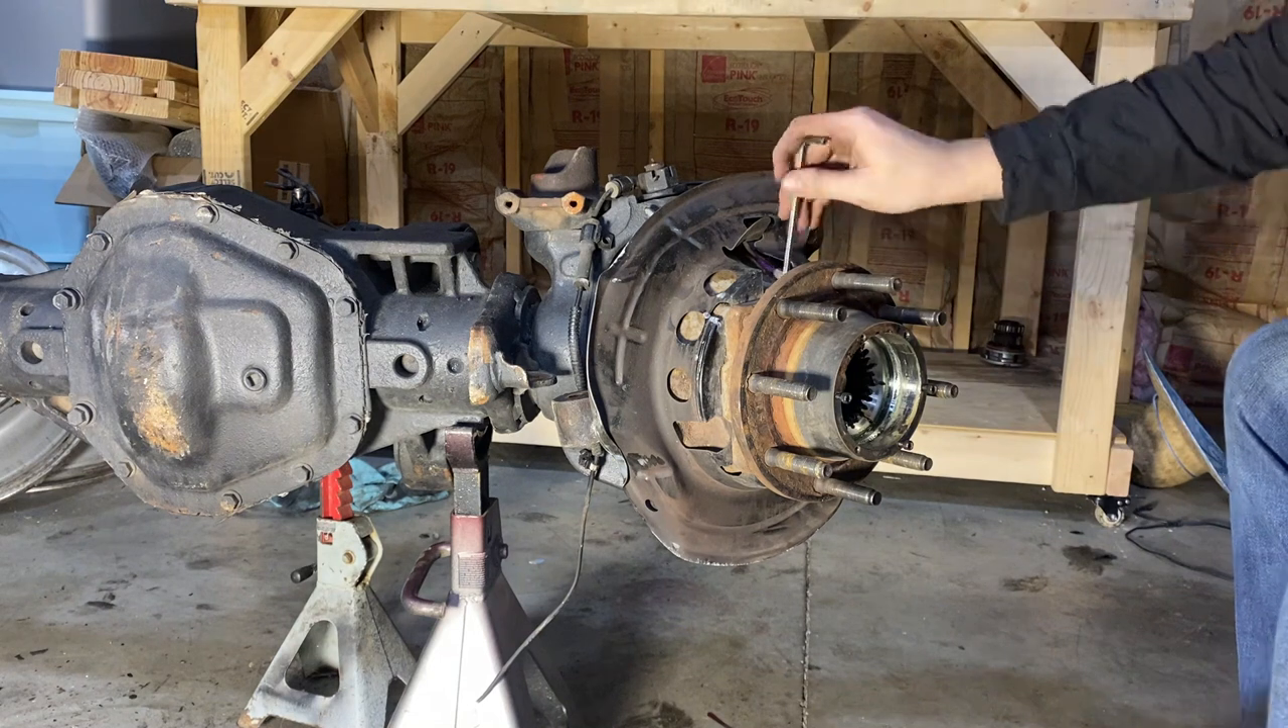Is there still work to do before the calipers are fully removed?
No.